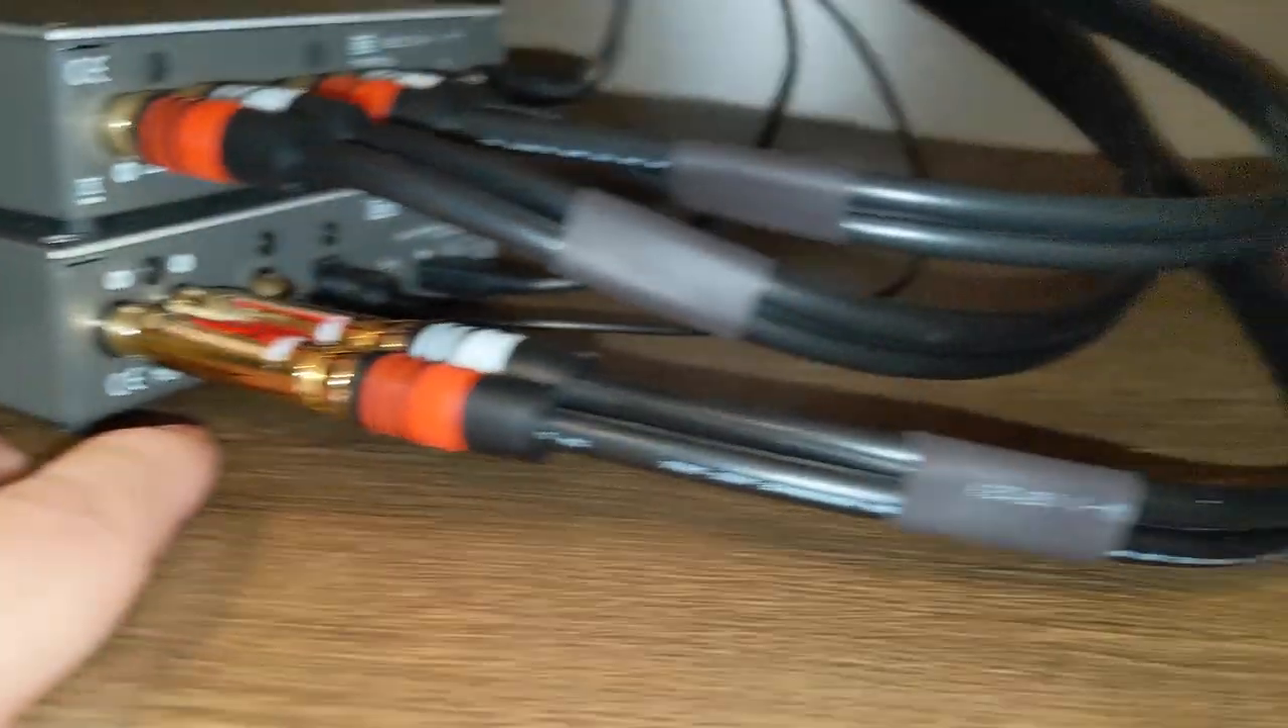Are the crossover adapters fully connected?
Yes.